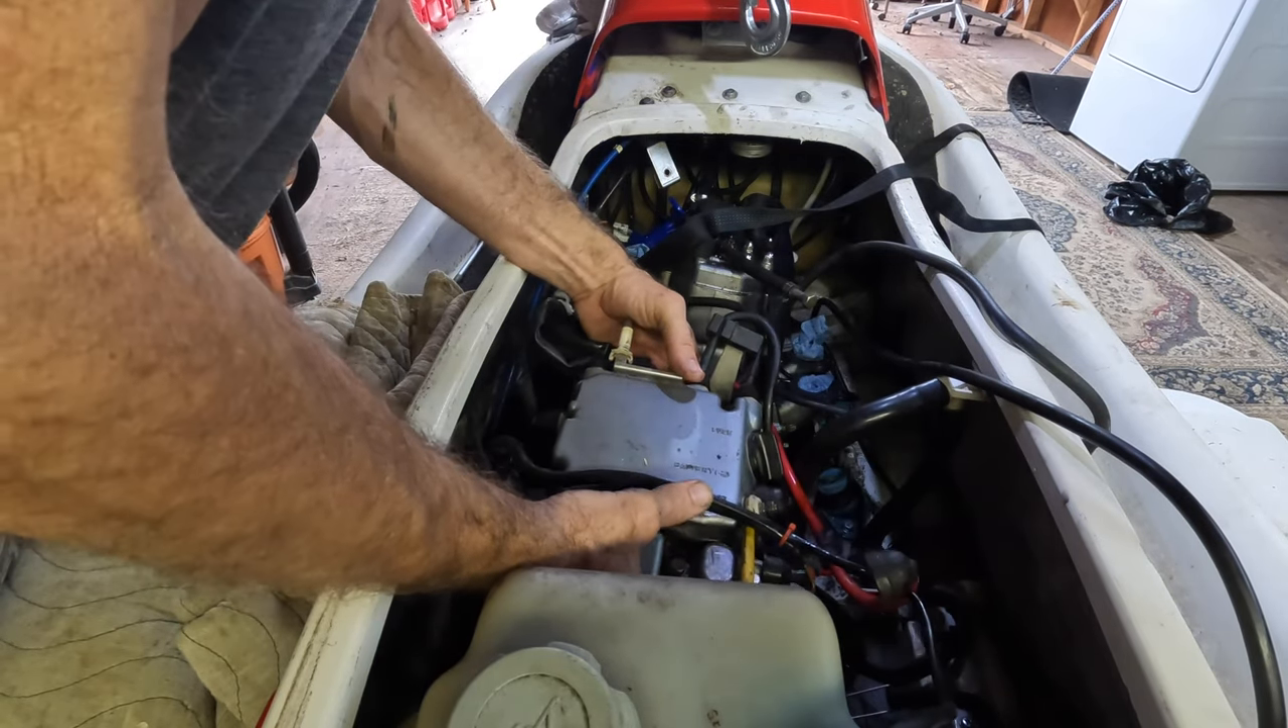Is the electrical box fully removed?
No.